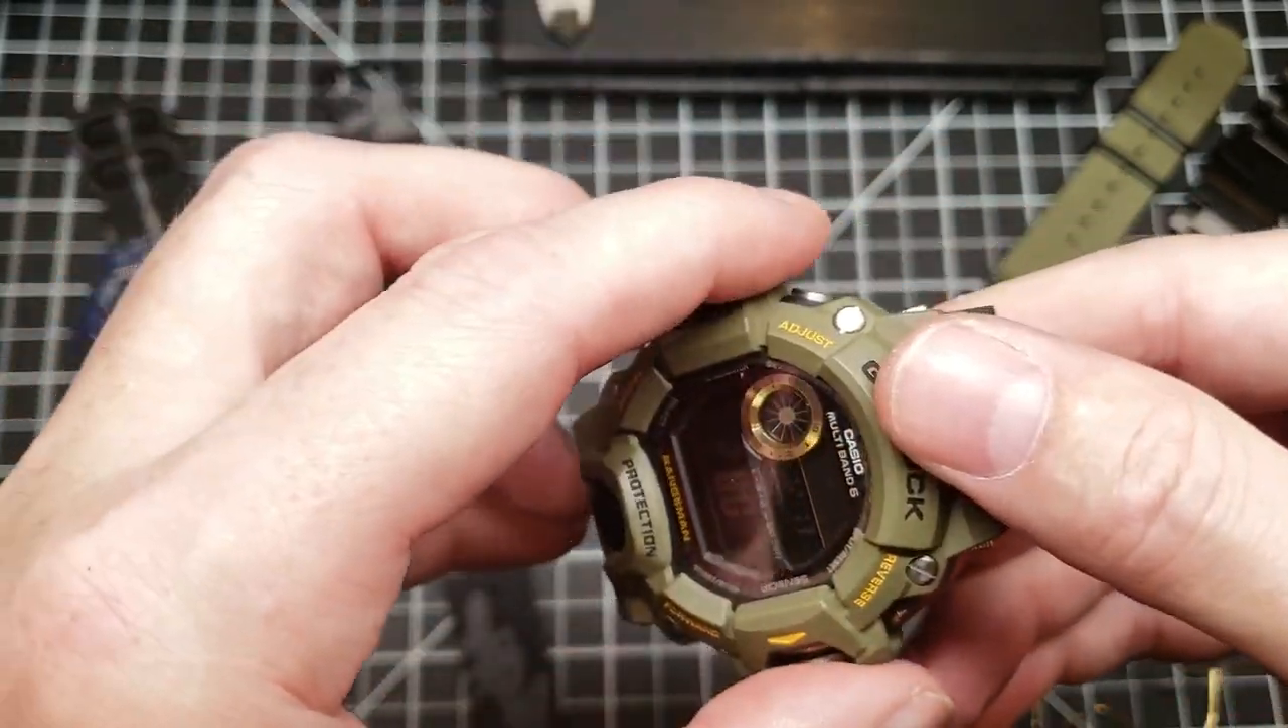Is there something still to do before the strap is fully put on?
Yes.